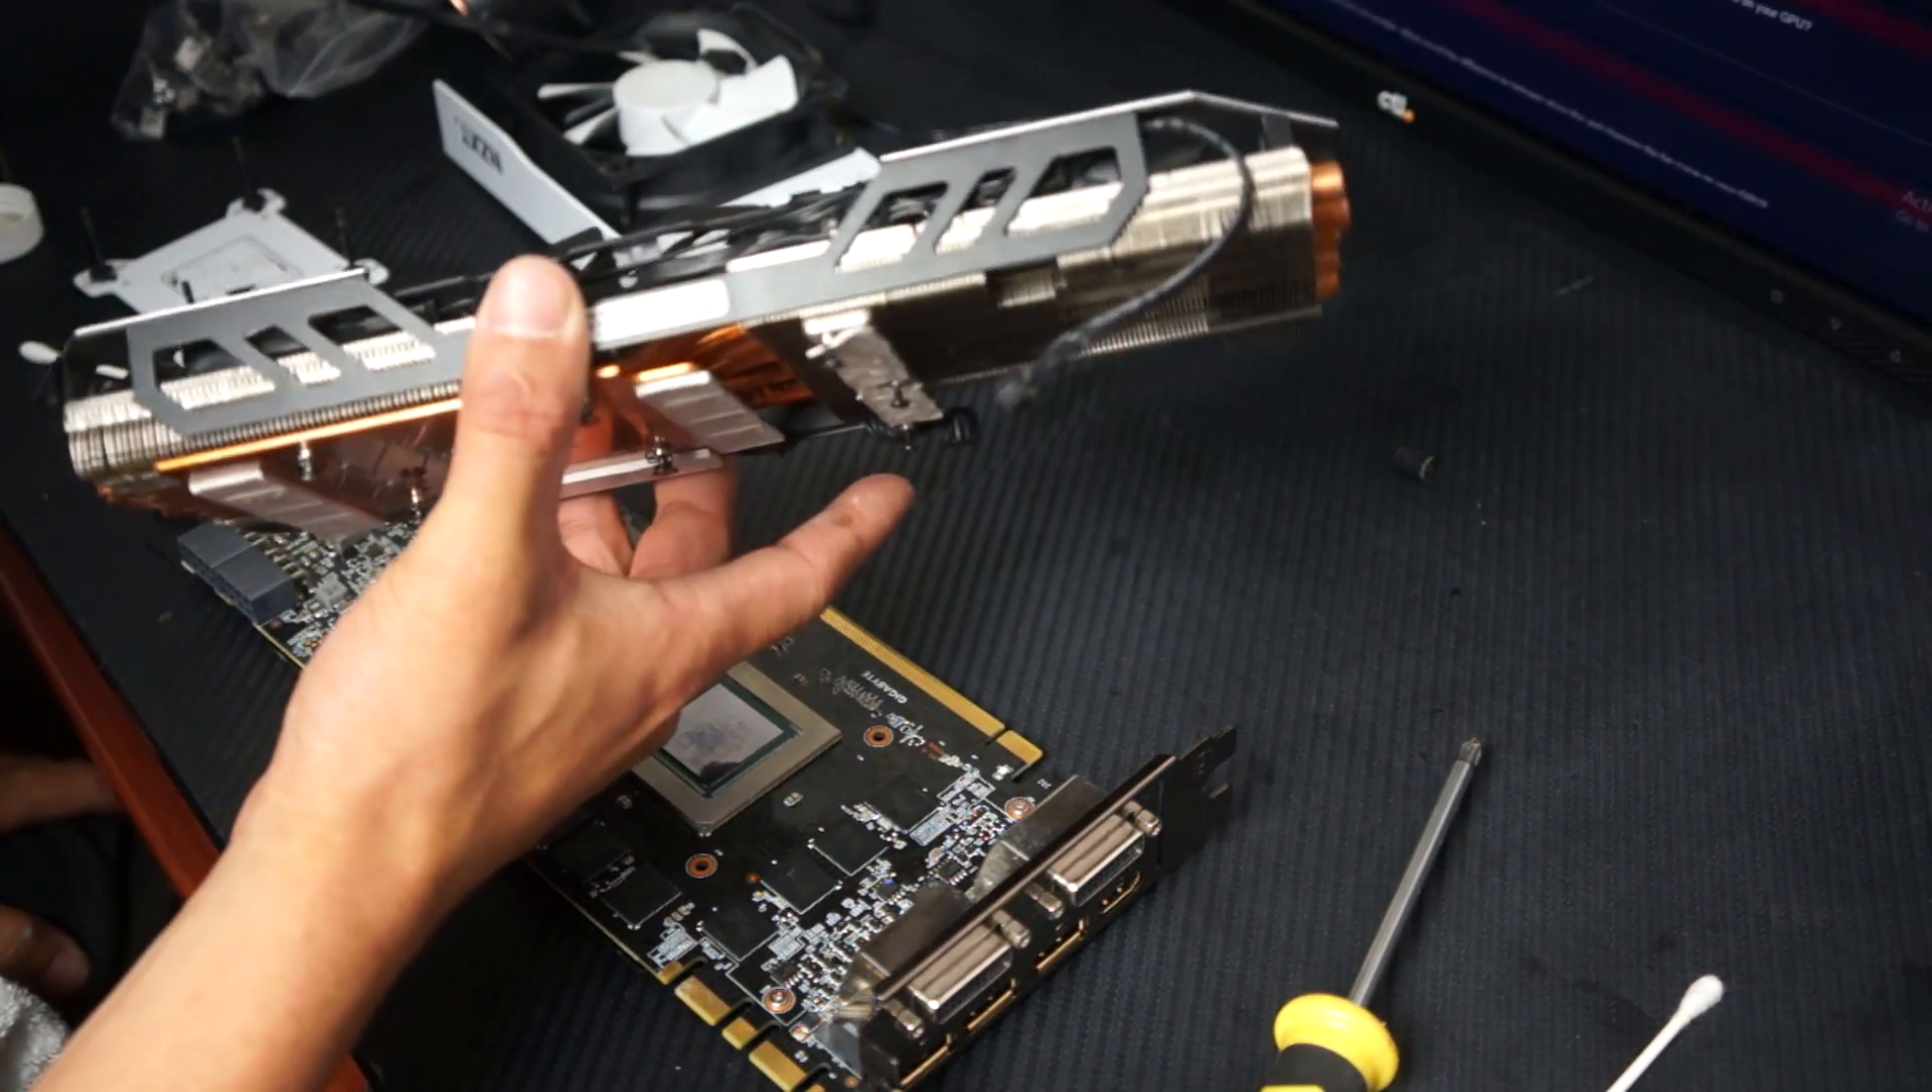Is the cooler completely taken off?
Yes.